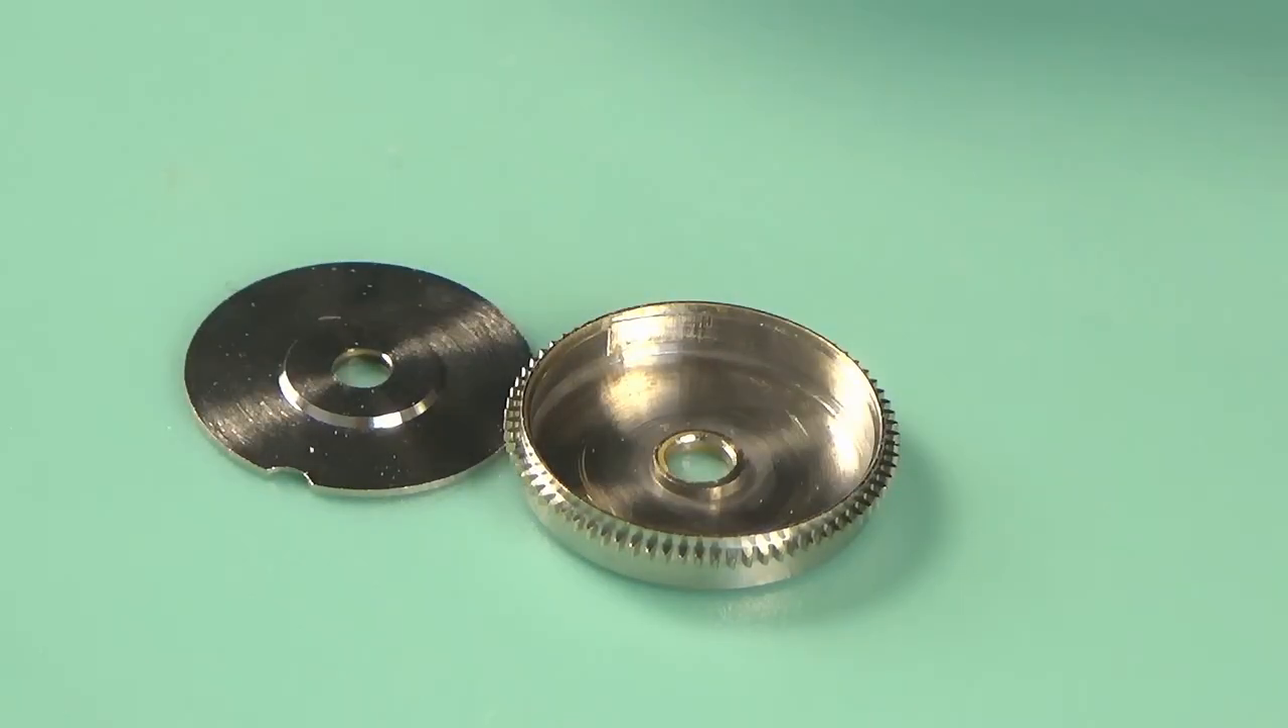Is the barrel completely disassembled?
Yes.